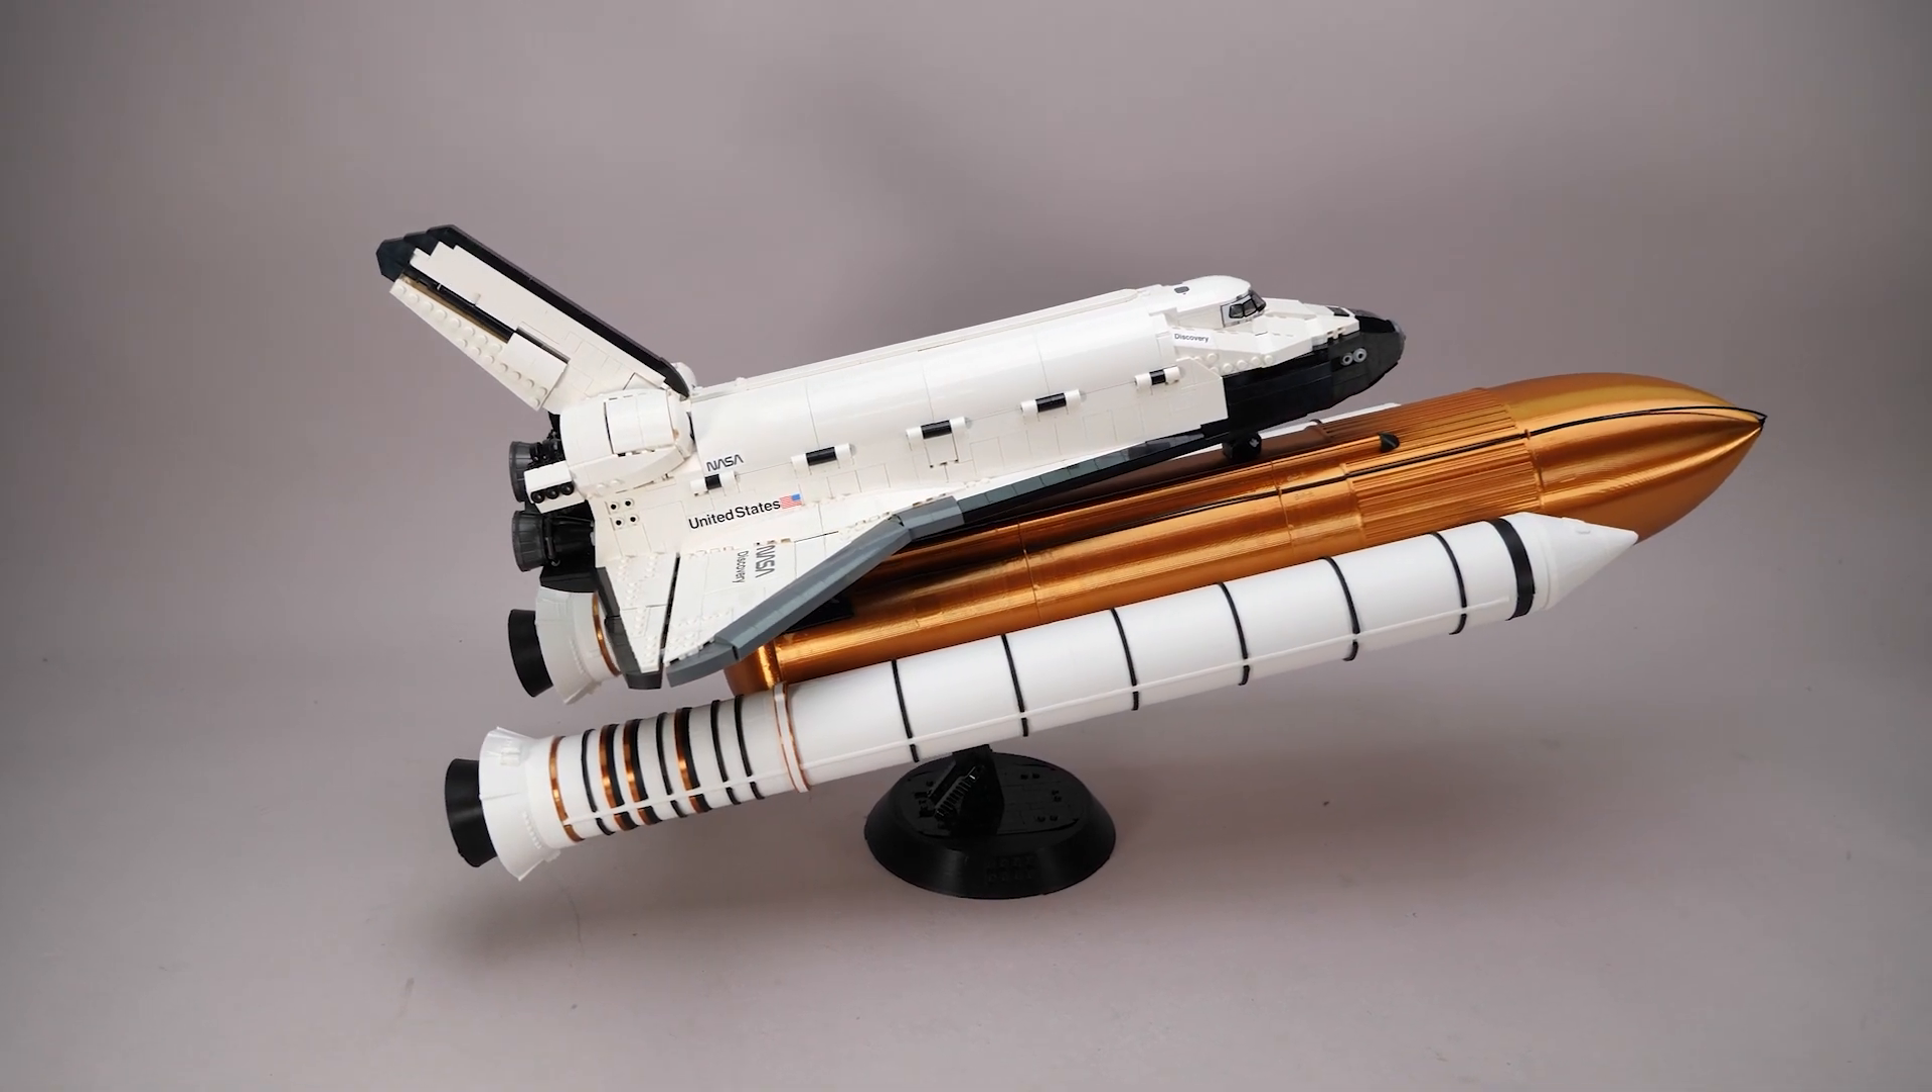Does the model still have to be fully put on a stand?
No.